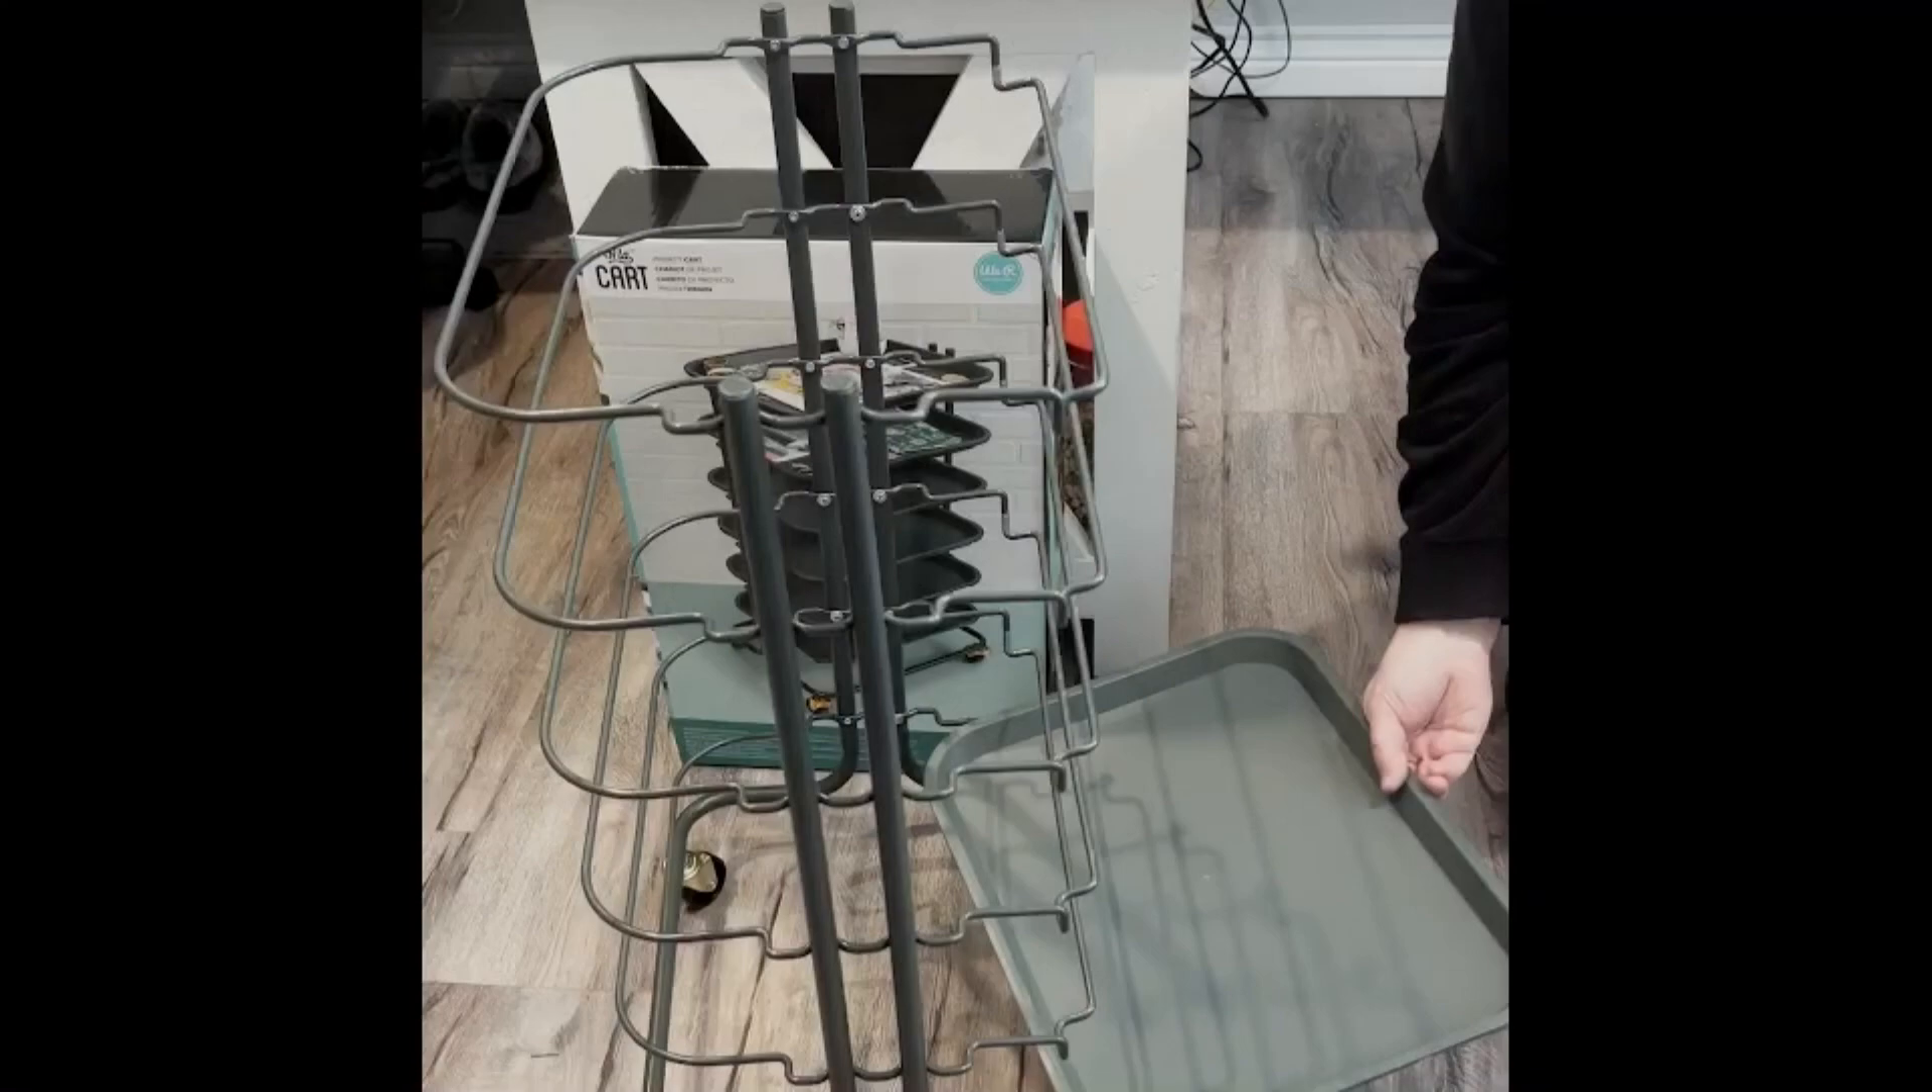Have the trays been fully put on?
No.